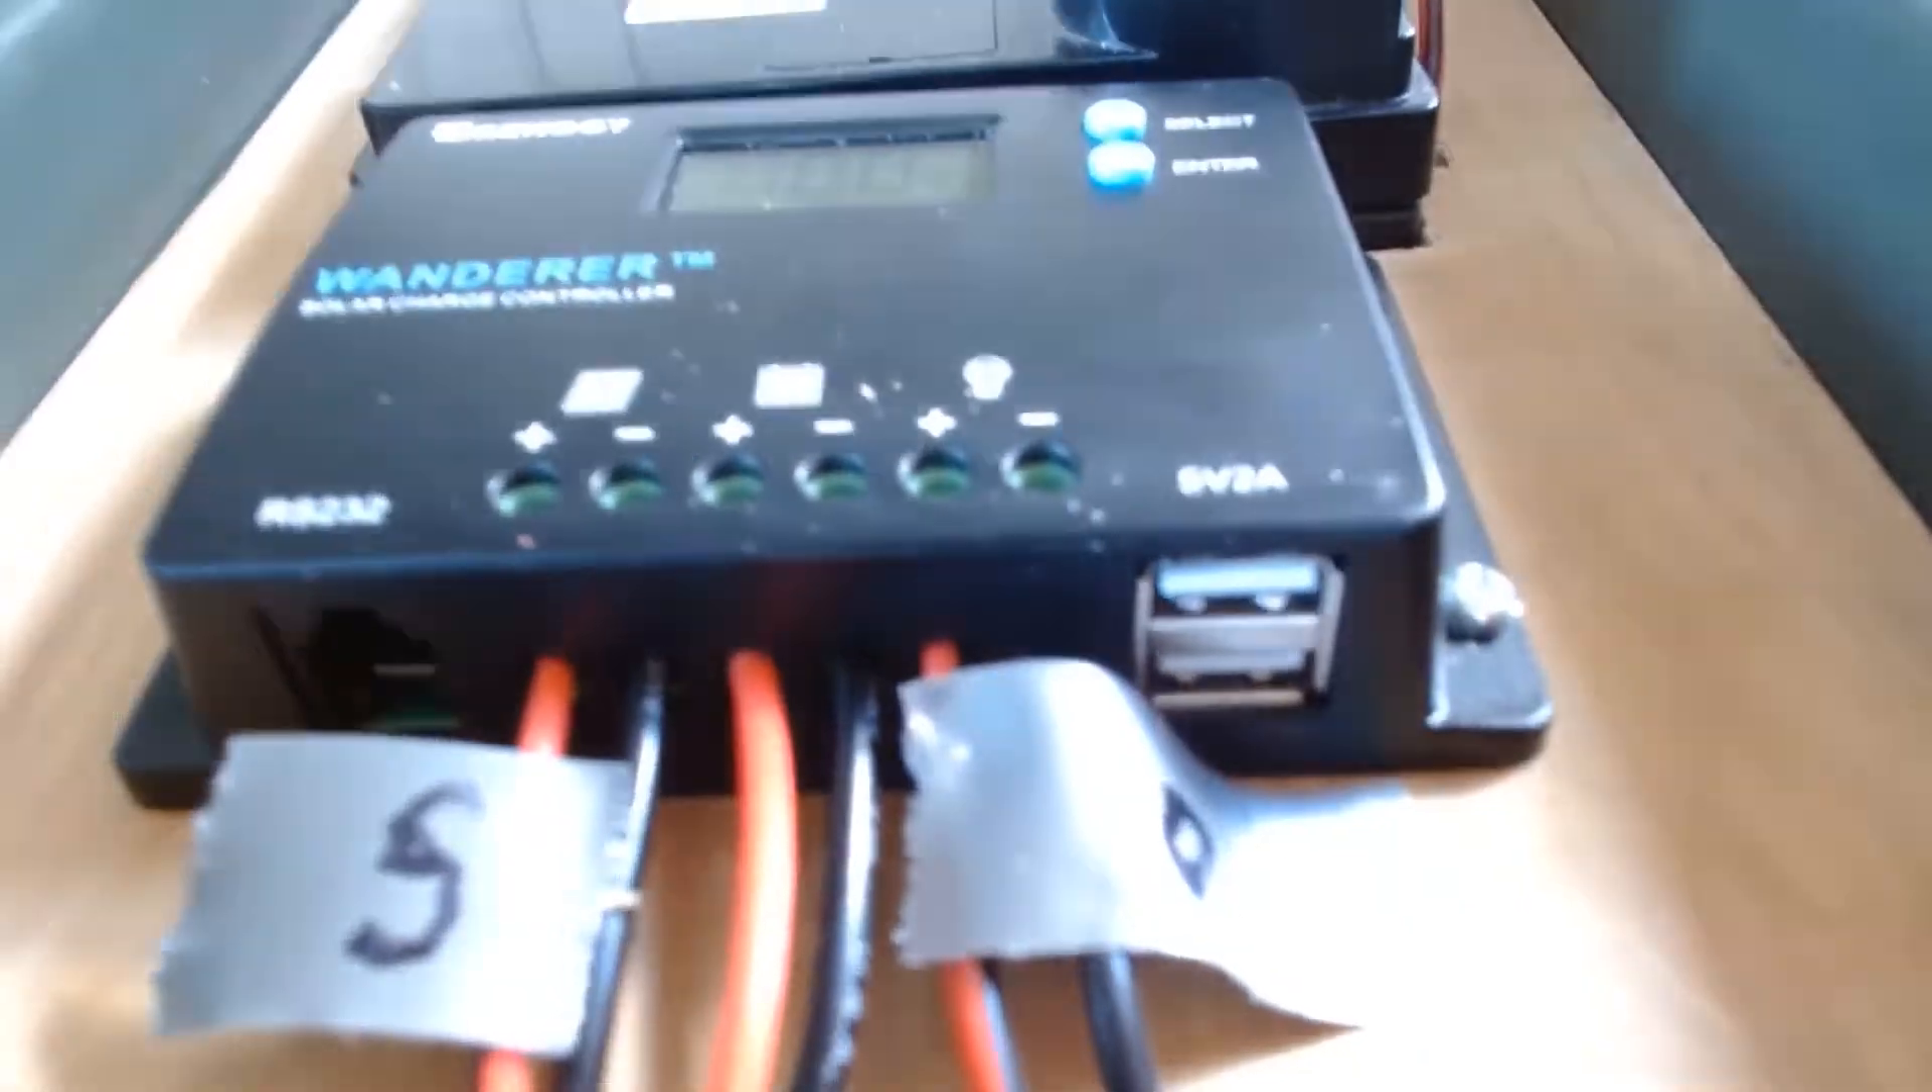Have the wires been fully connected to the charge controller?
Yes.